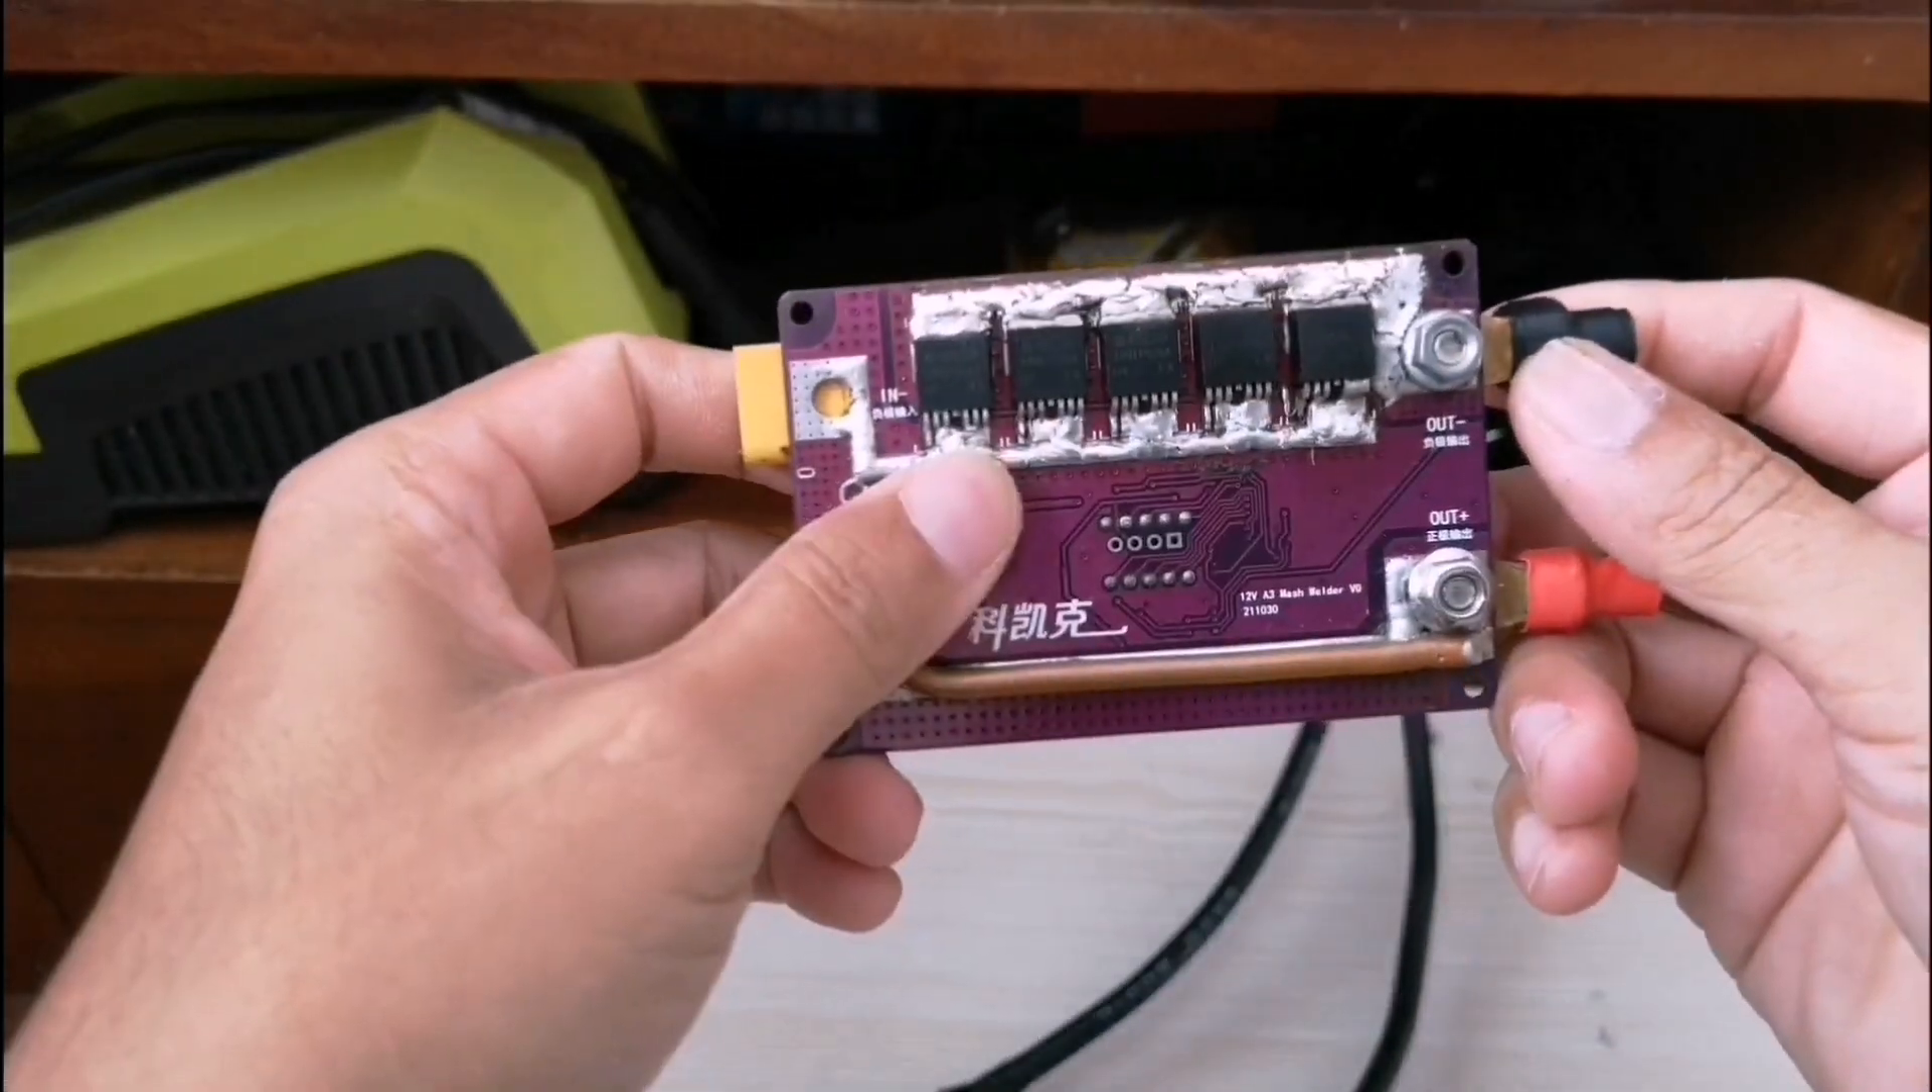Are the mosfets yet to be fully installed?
No.